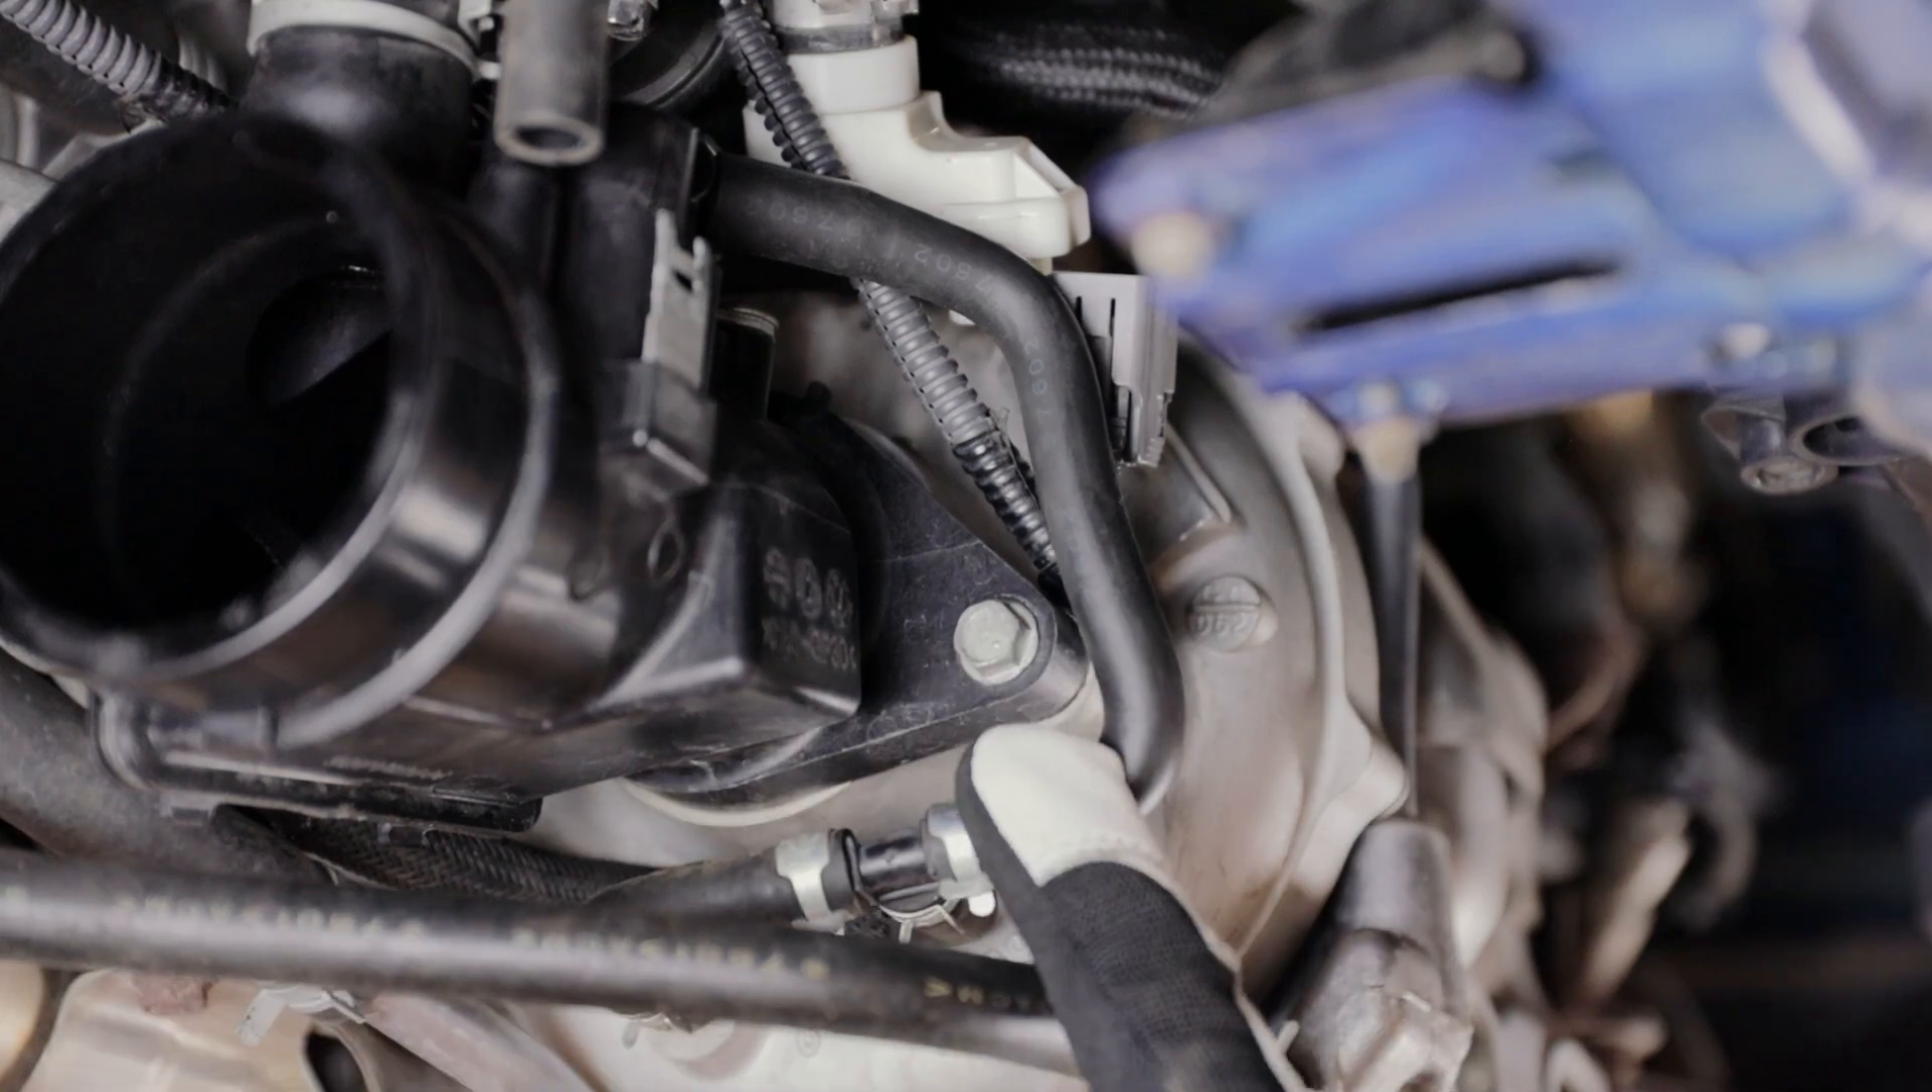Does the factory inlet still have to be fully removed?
Yes.